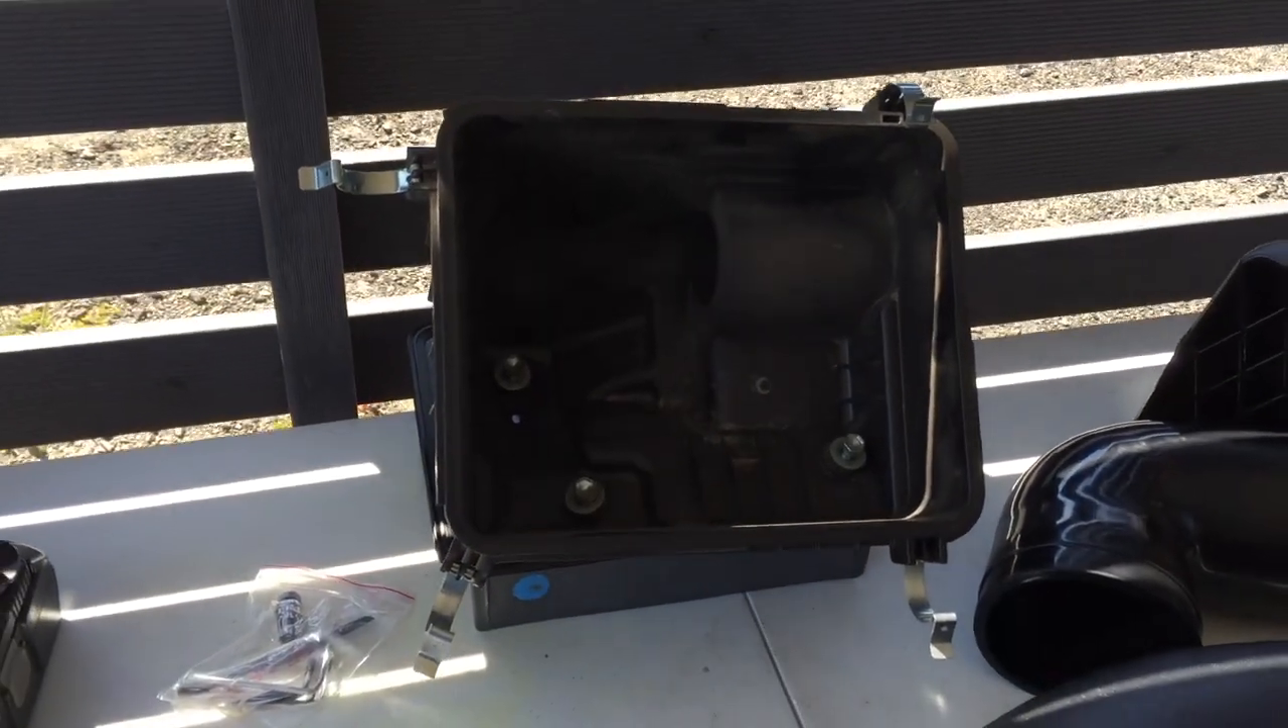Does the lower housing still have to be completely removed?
No.